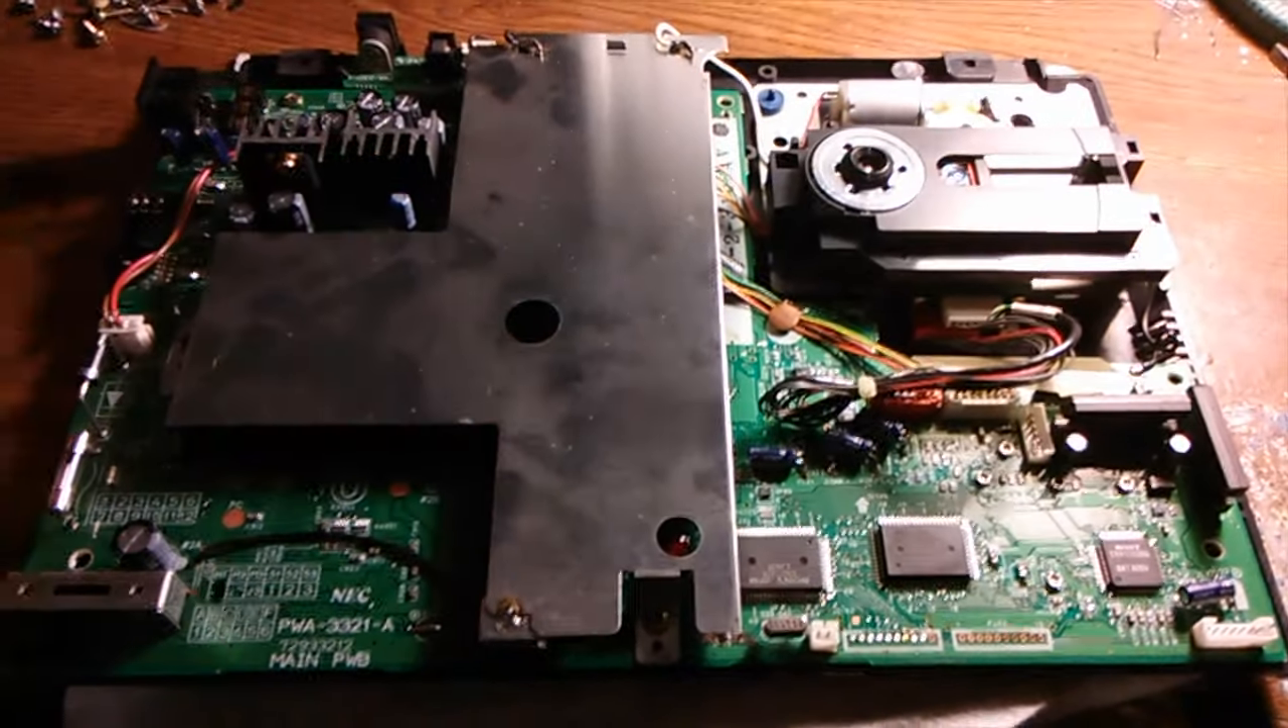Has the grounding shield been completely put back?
Yes.